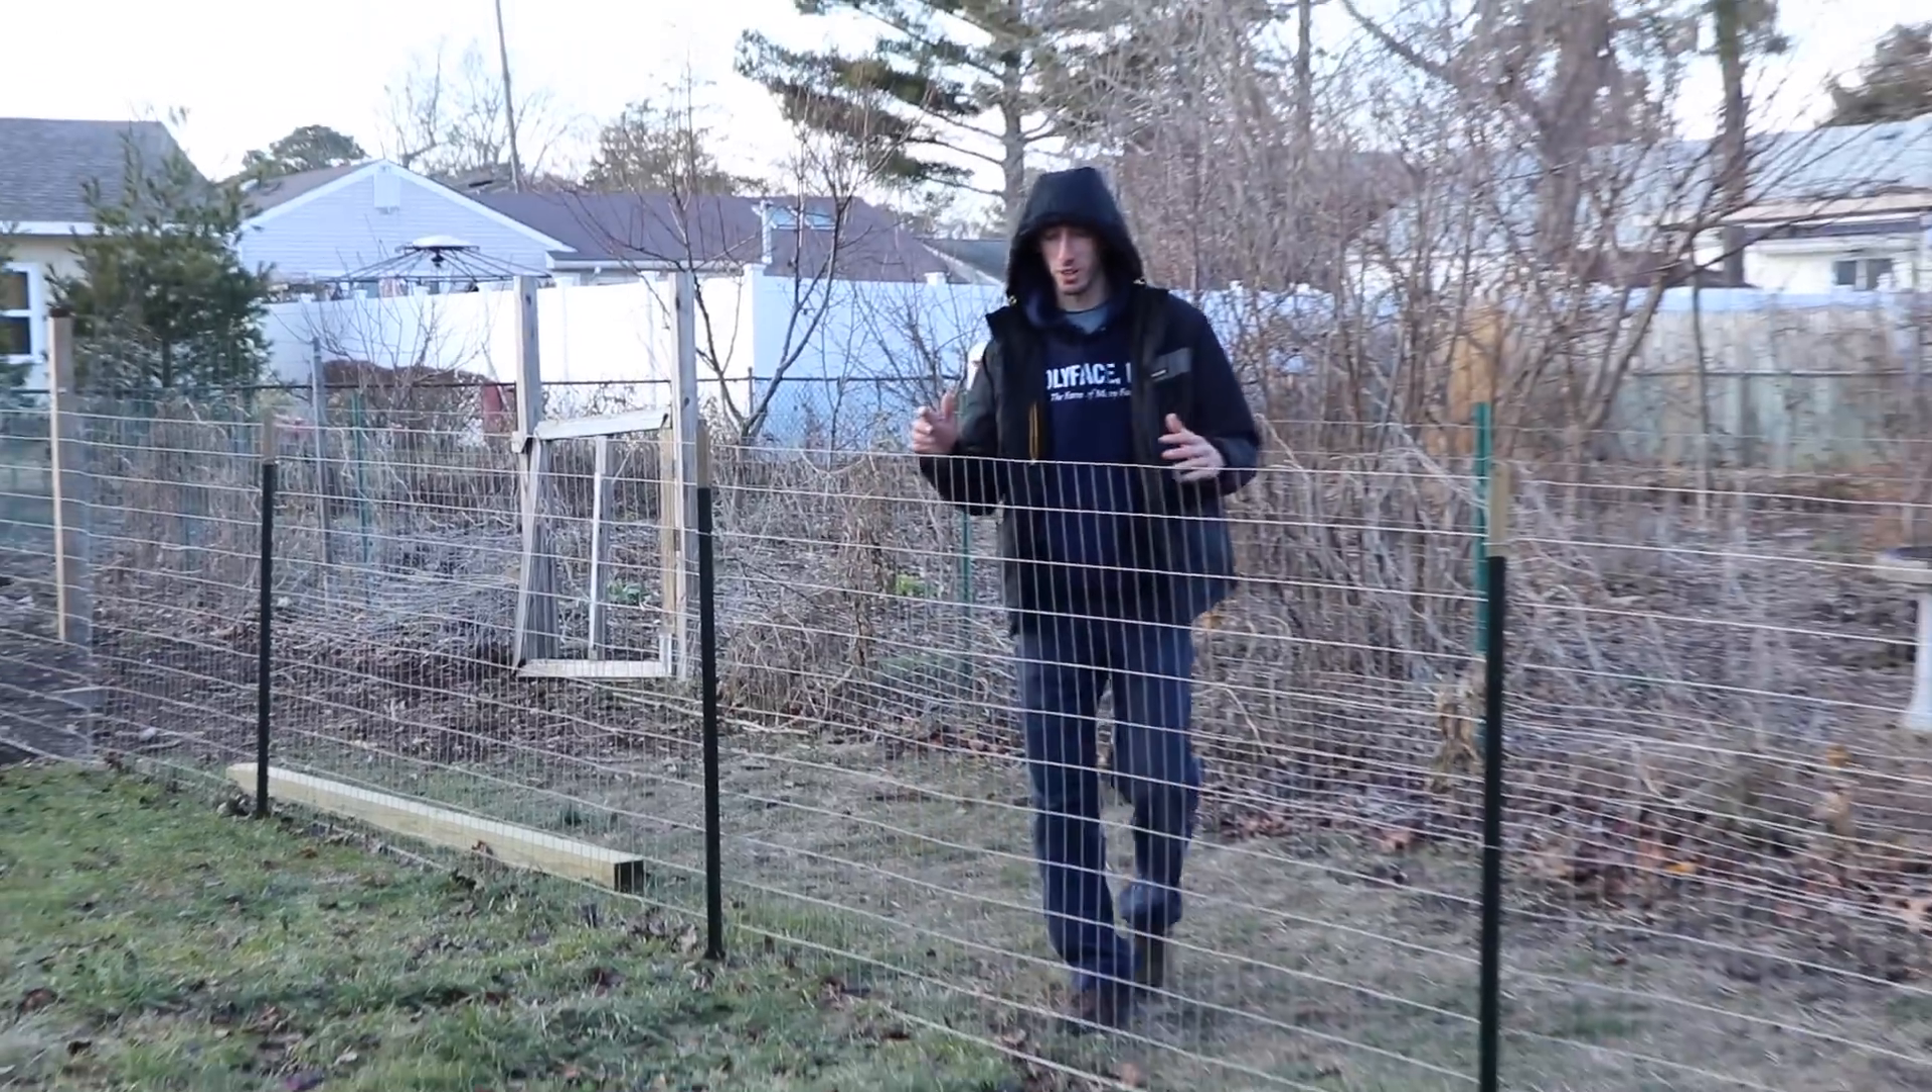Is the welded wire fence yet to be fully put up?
No.